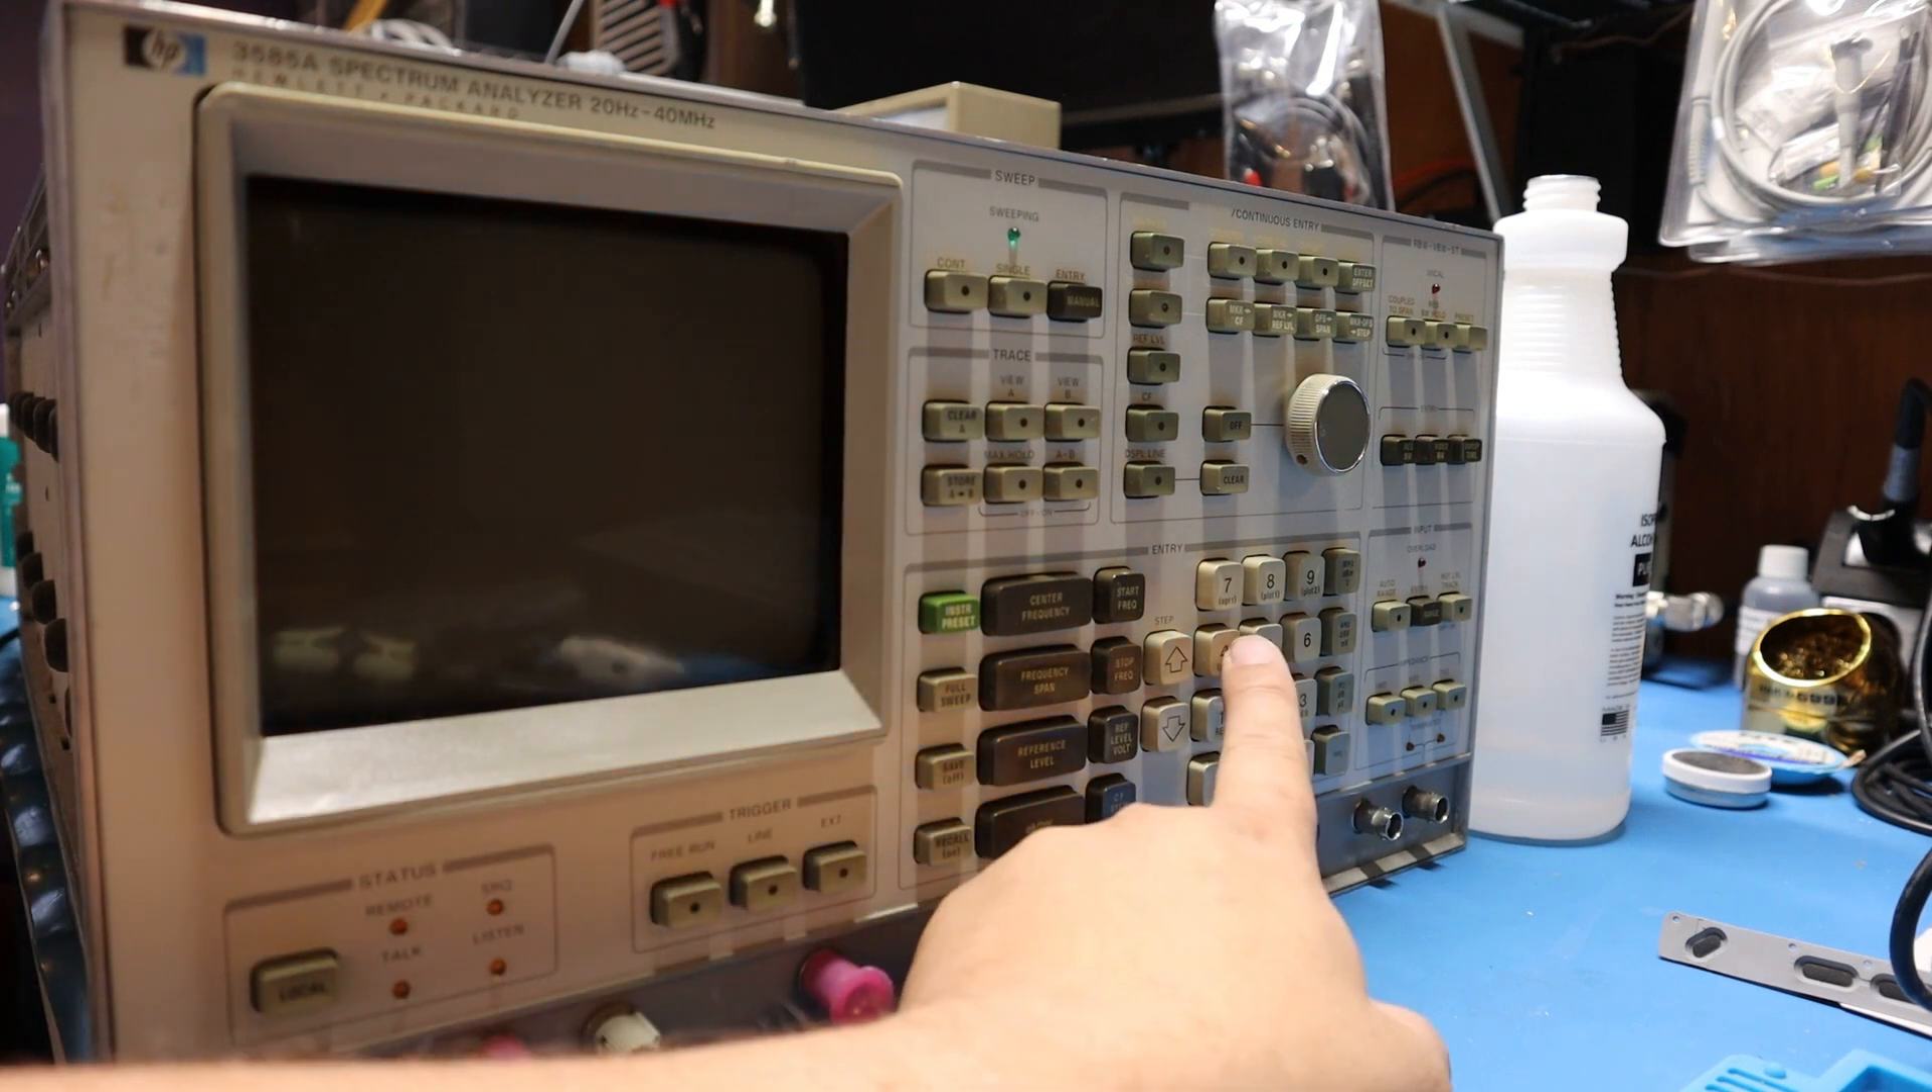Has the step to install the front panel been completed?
Yes.